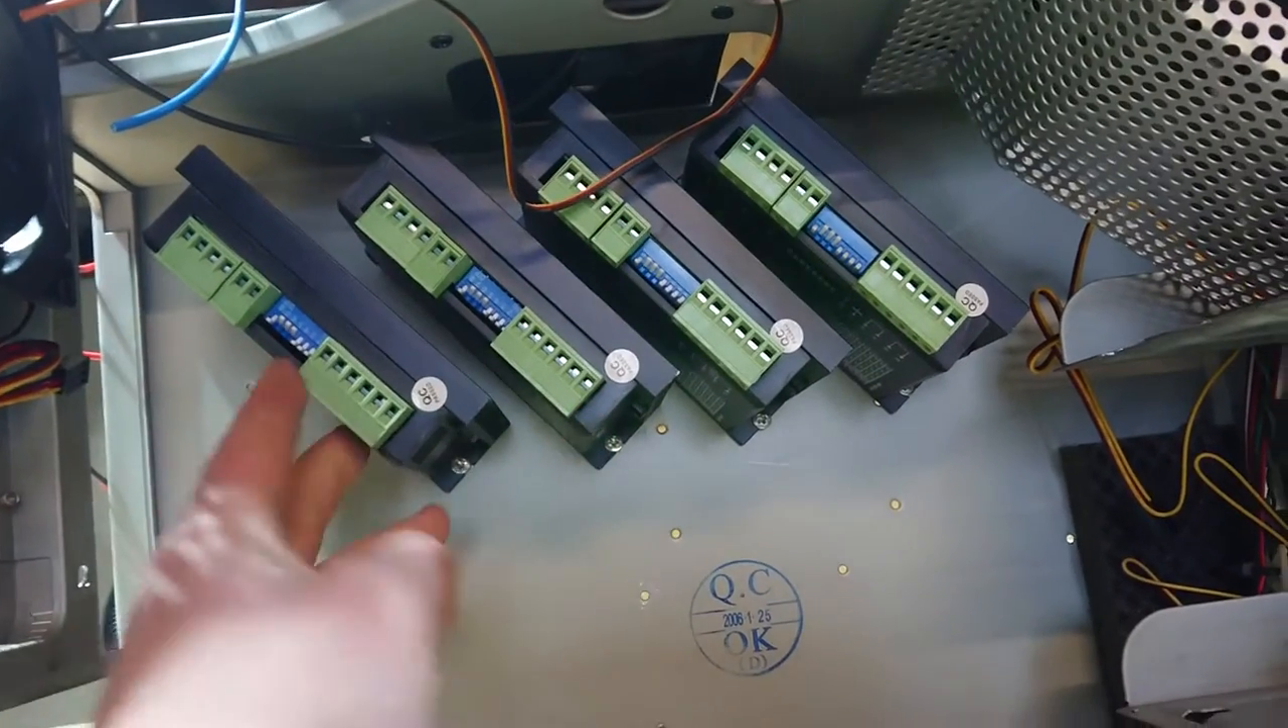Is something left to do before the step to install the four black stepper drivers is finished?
No.